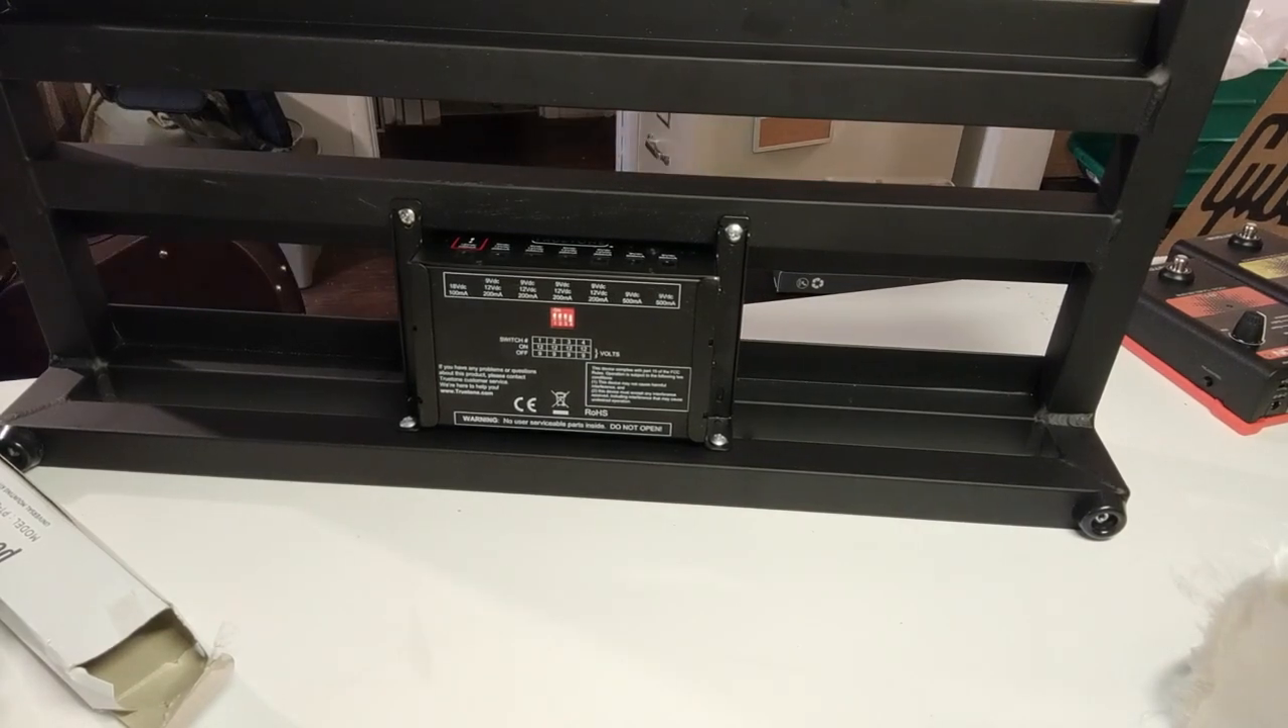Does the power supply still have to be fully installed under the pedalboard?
No.